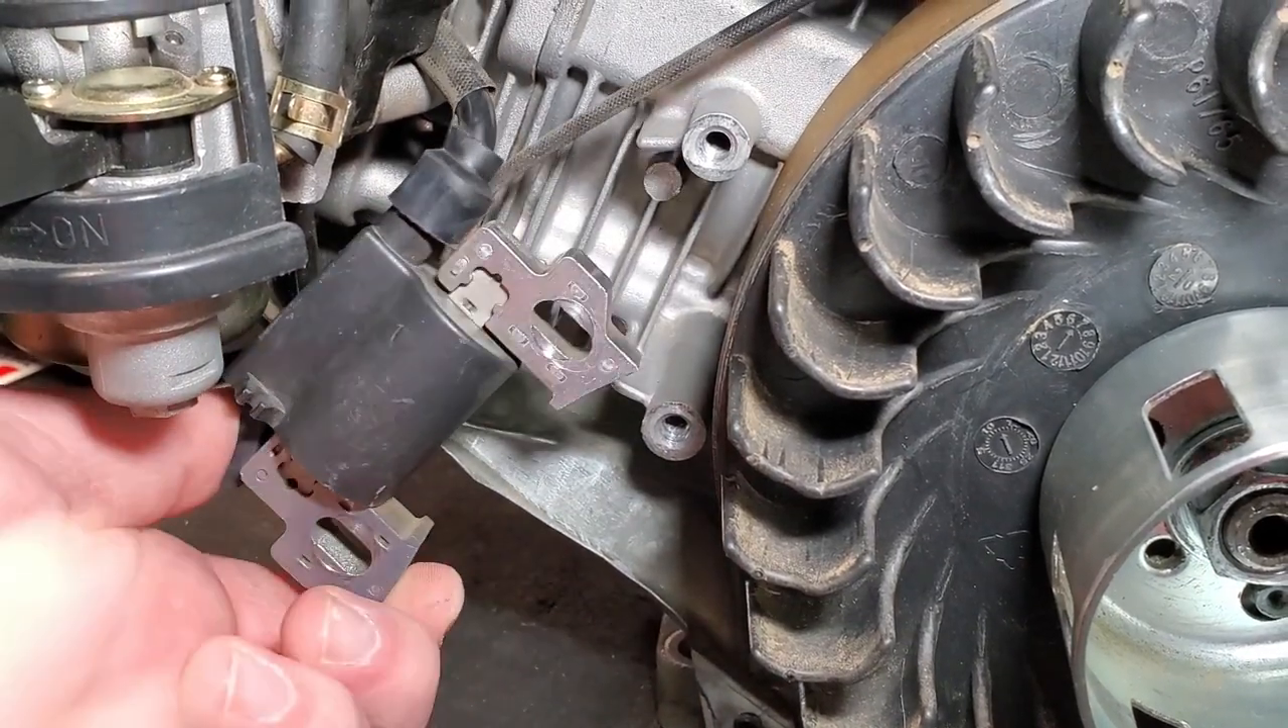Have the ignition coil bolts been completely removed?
Yes.